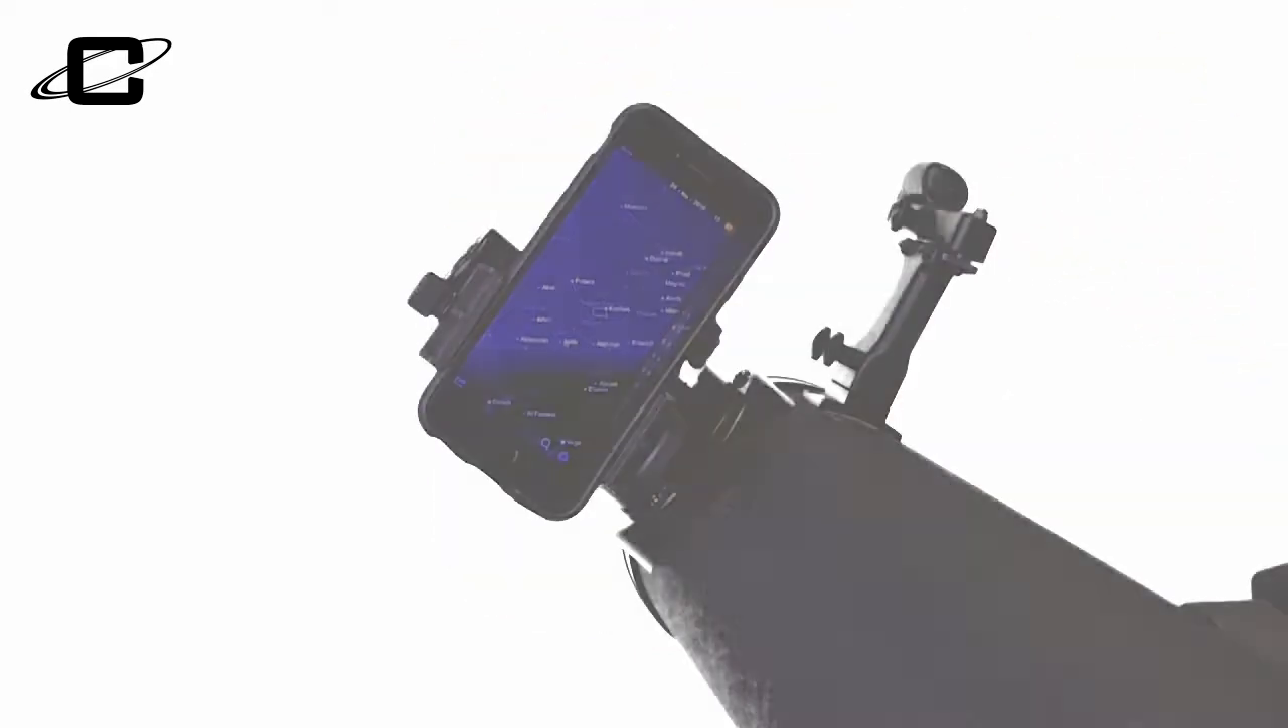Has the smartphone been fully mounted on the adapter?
Yes.